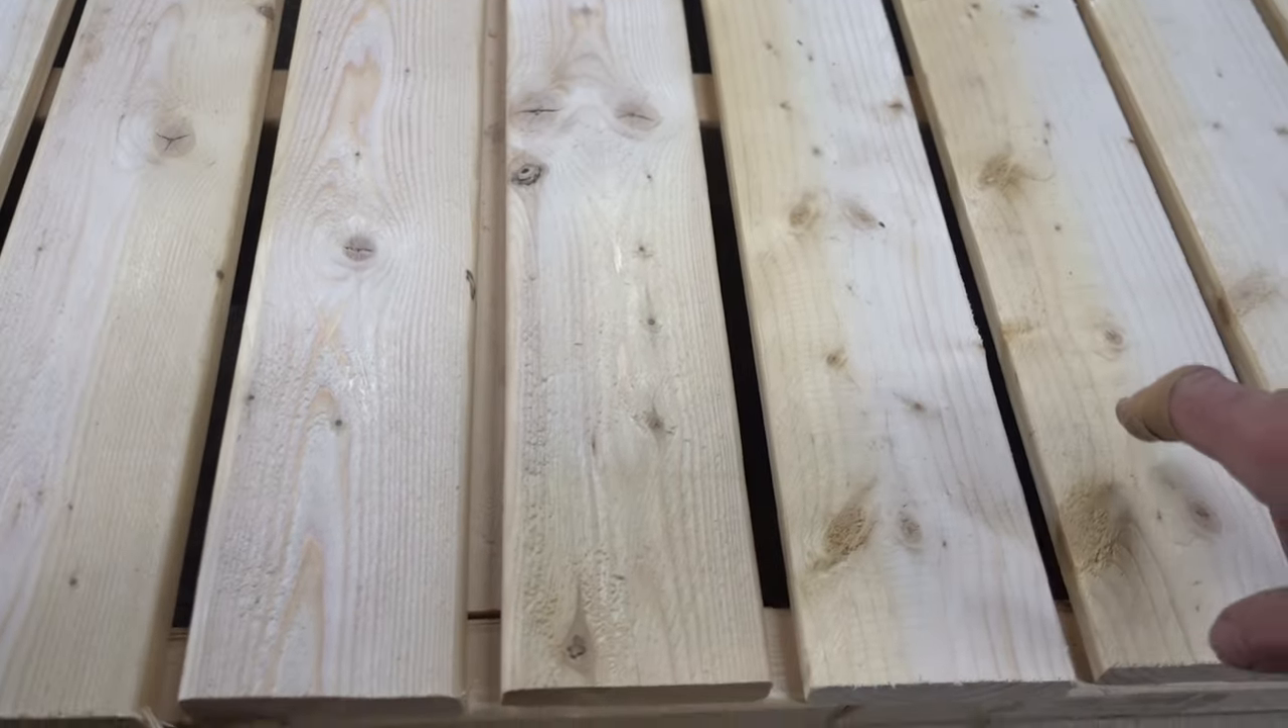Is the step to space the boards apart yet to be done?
No.